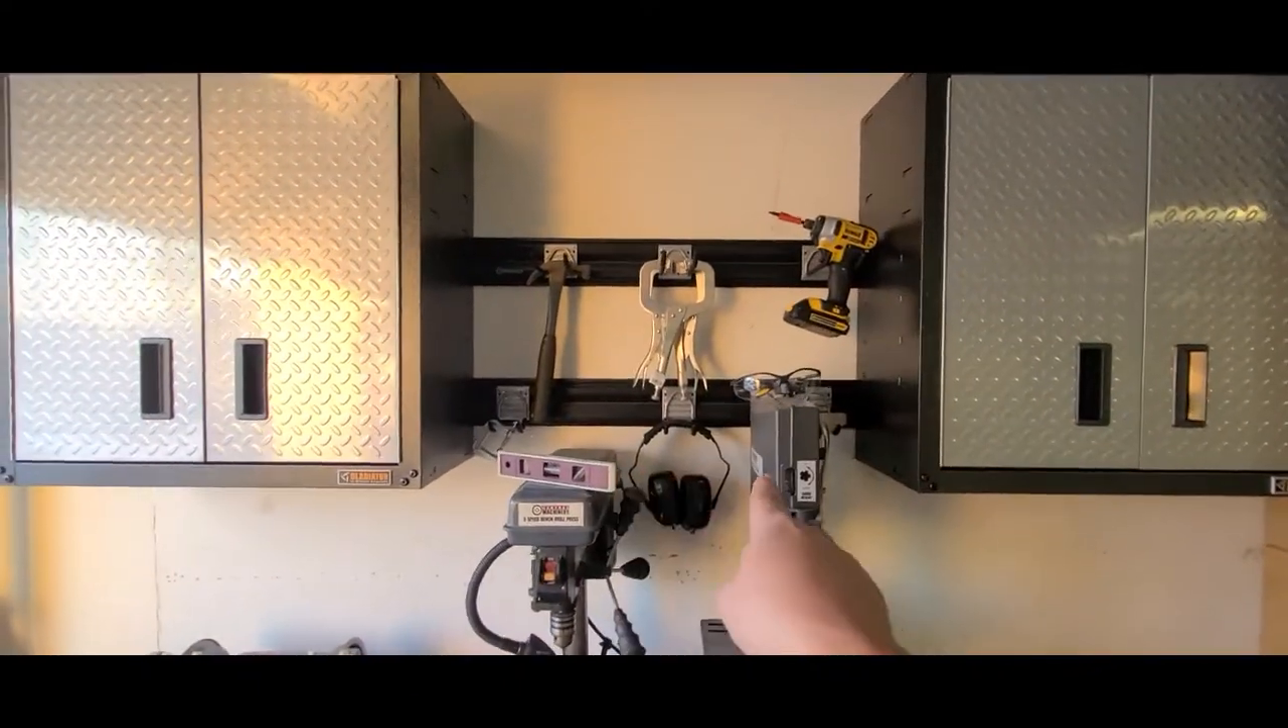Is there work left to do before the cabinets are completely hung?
No.